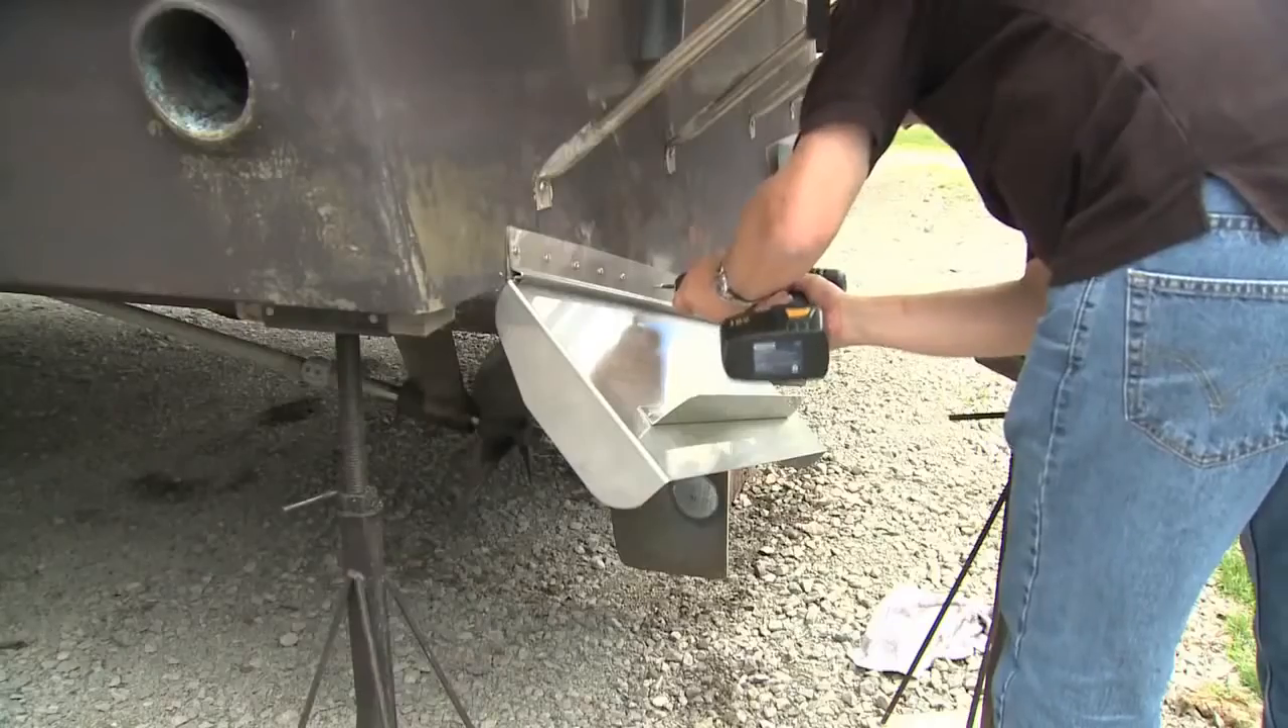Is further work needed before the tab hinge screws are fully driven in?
Yes.